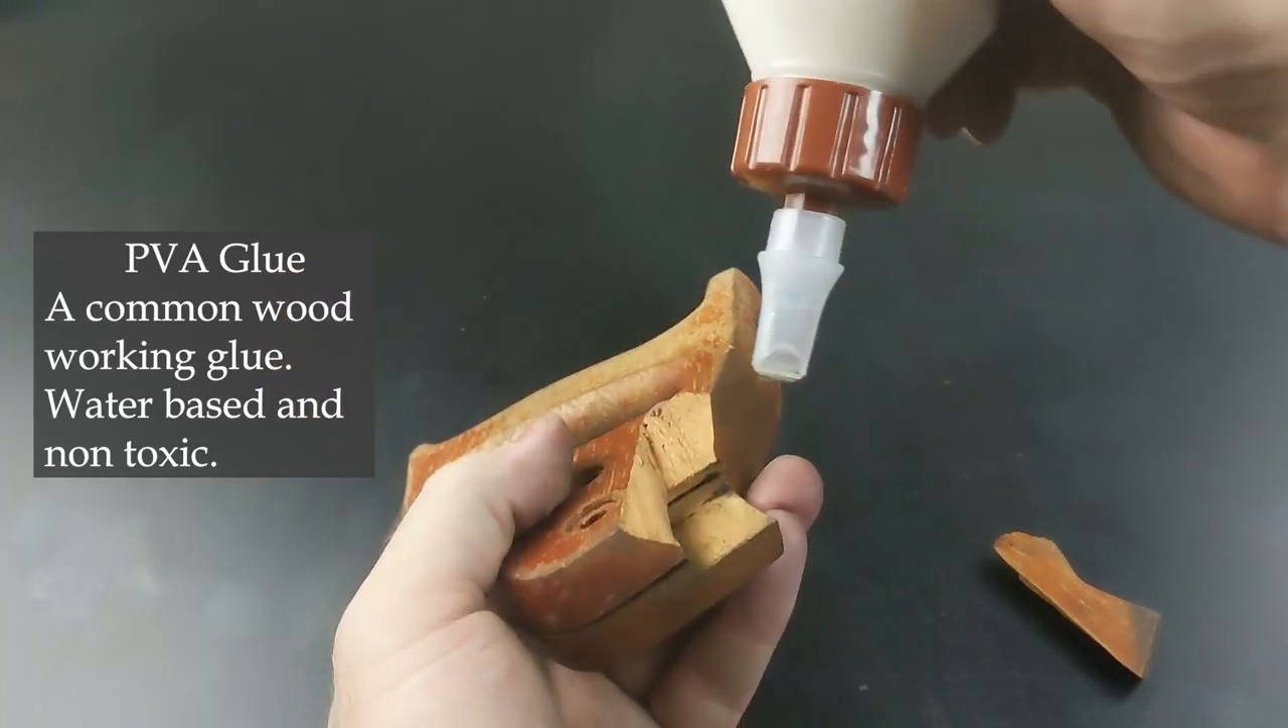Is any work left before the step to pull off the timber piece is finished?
No.